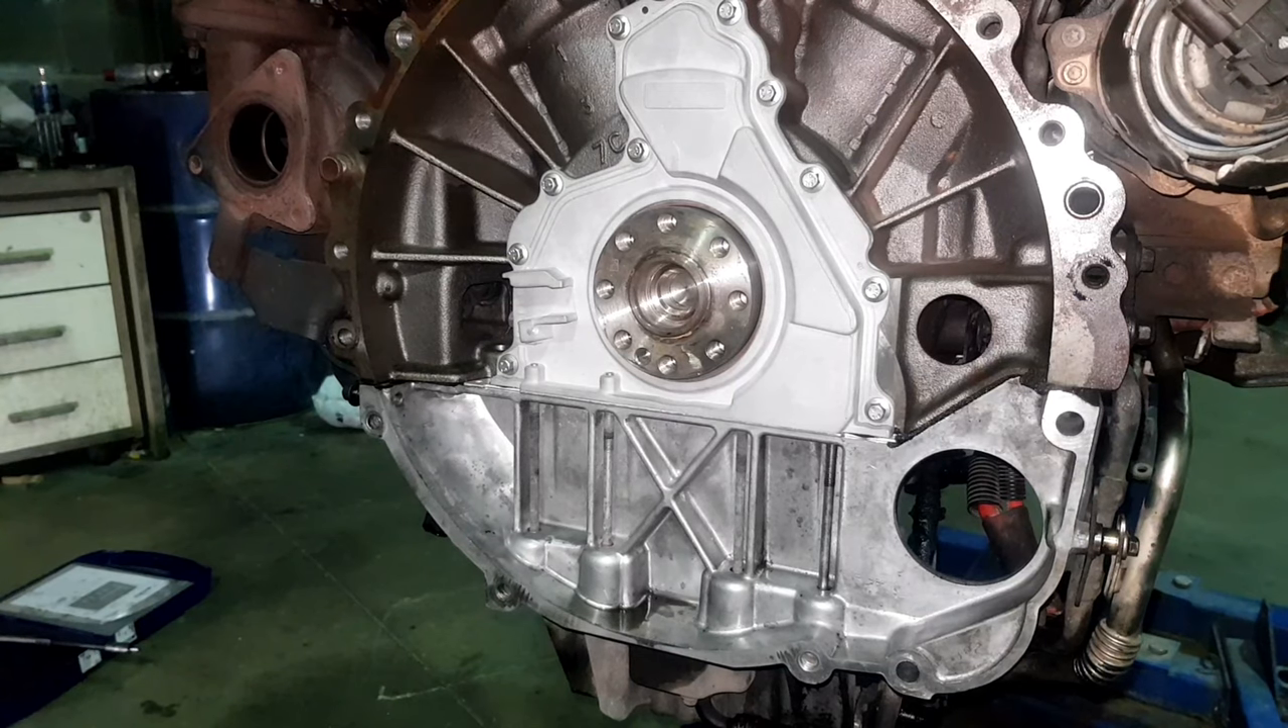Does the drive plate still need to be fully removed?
No.